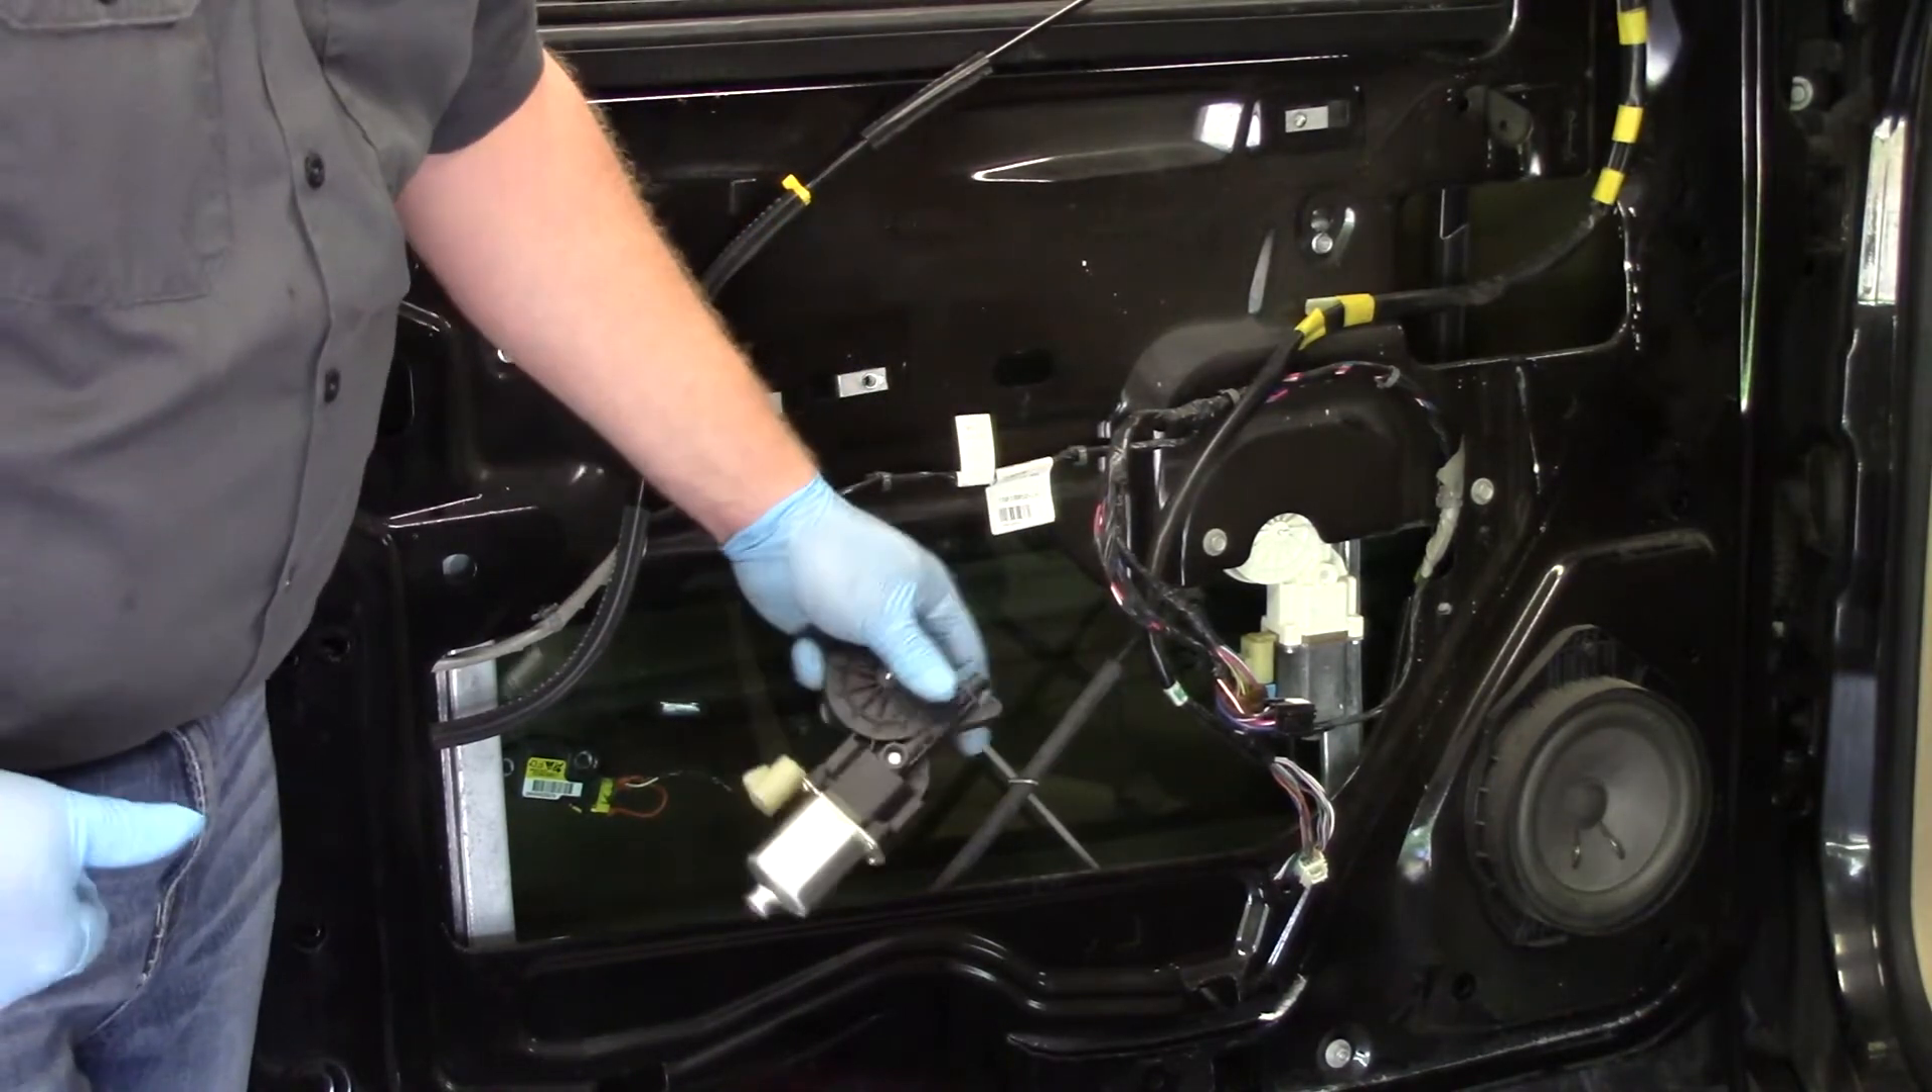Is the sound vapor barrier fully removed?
Yes.